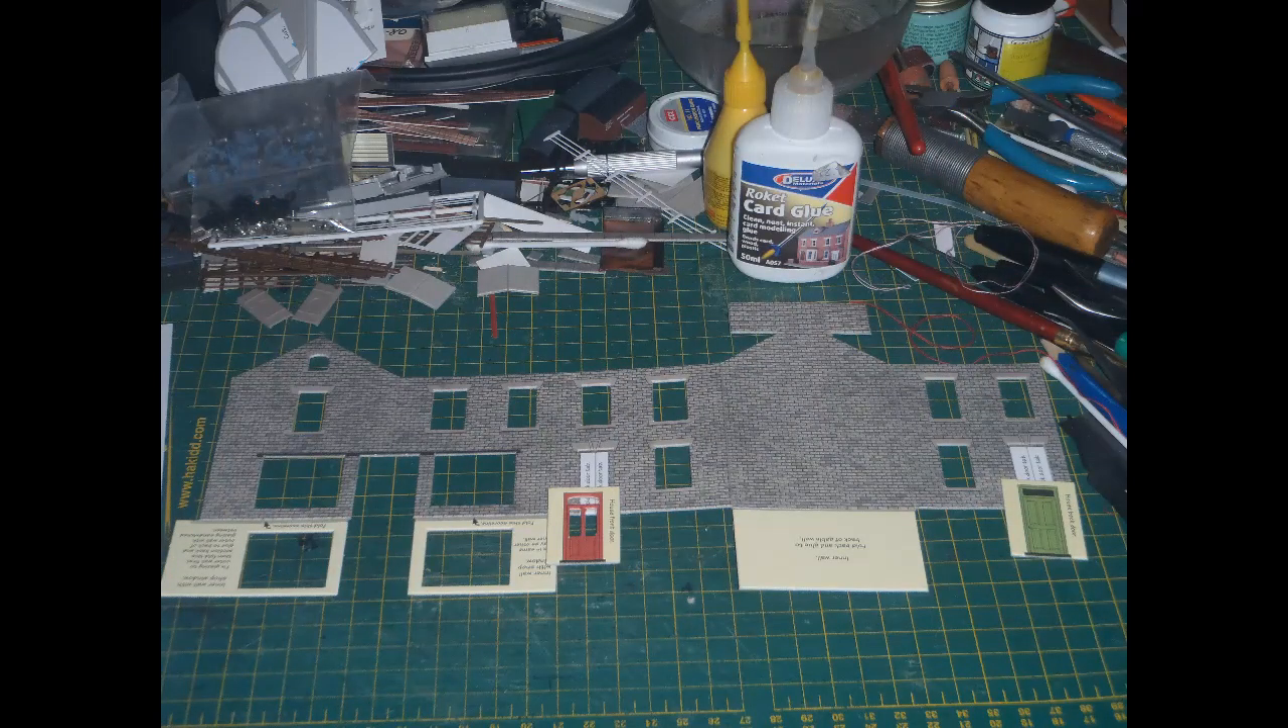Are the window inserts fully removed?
Yes.